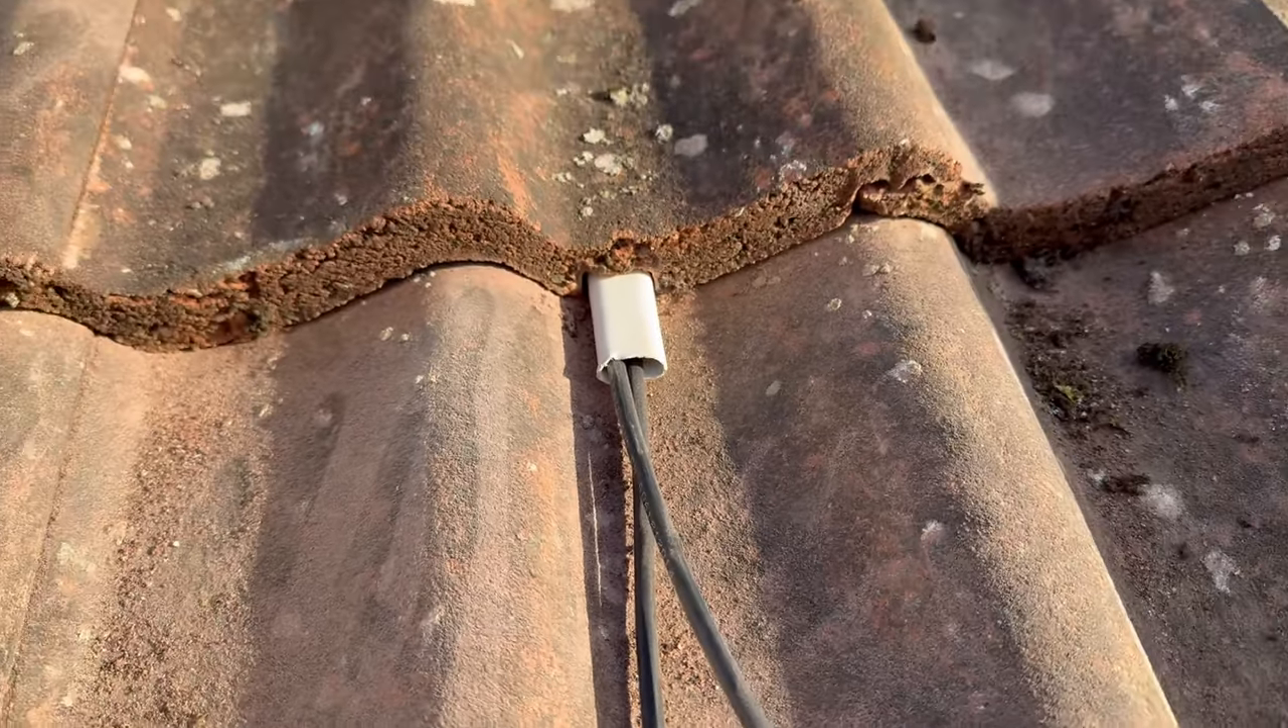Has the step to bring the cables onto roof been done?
Yes.